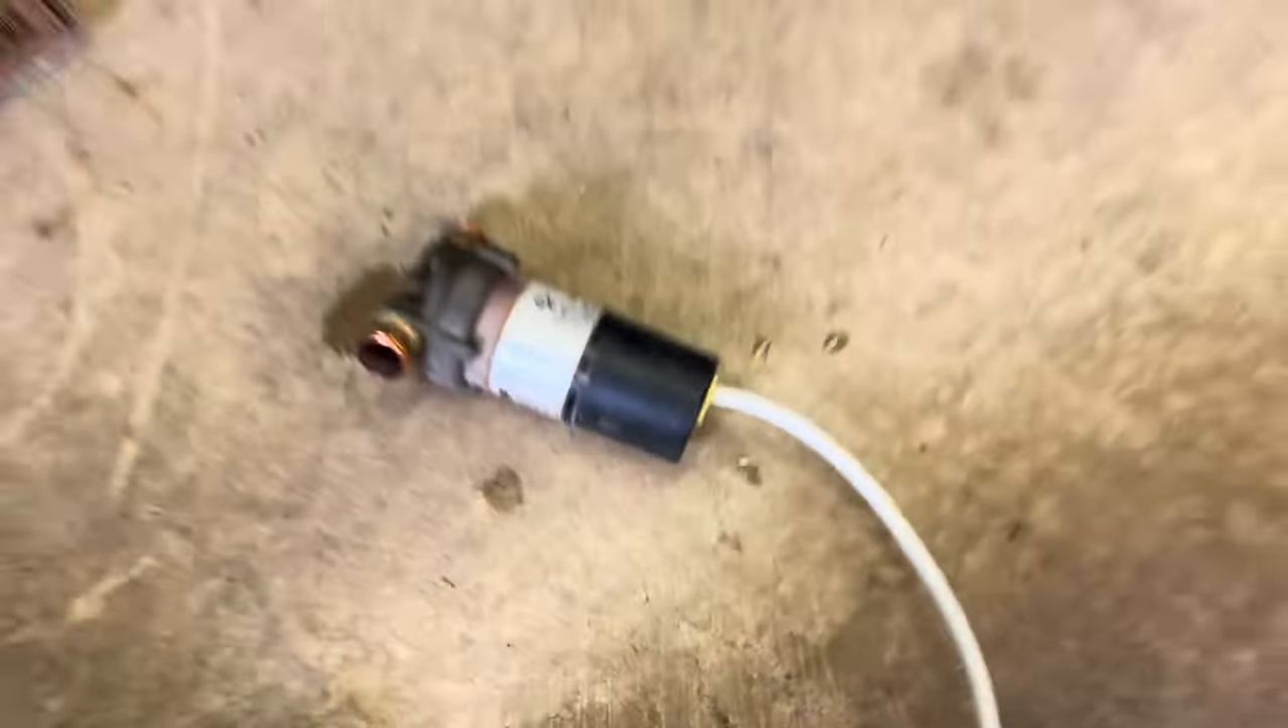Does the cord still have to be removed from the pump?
Yes.